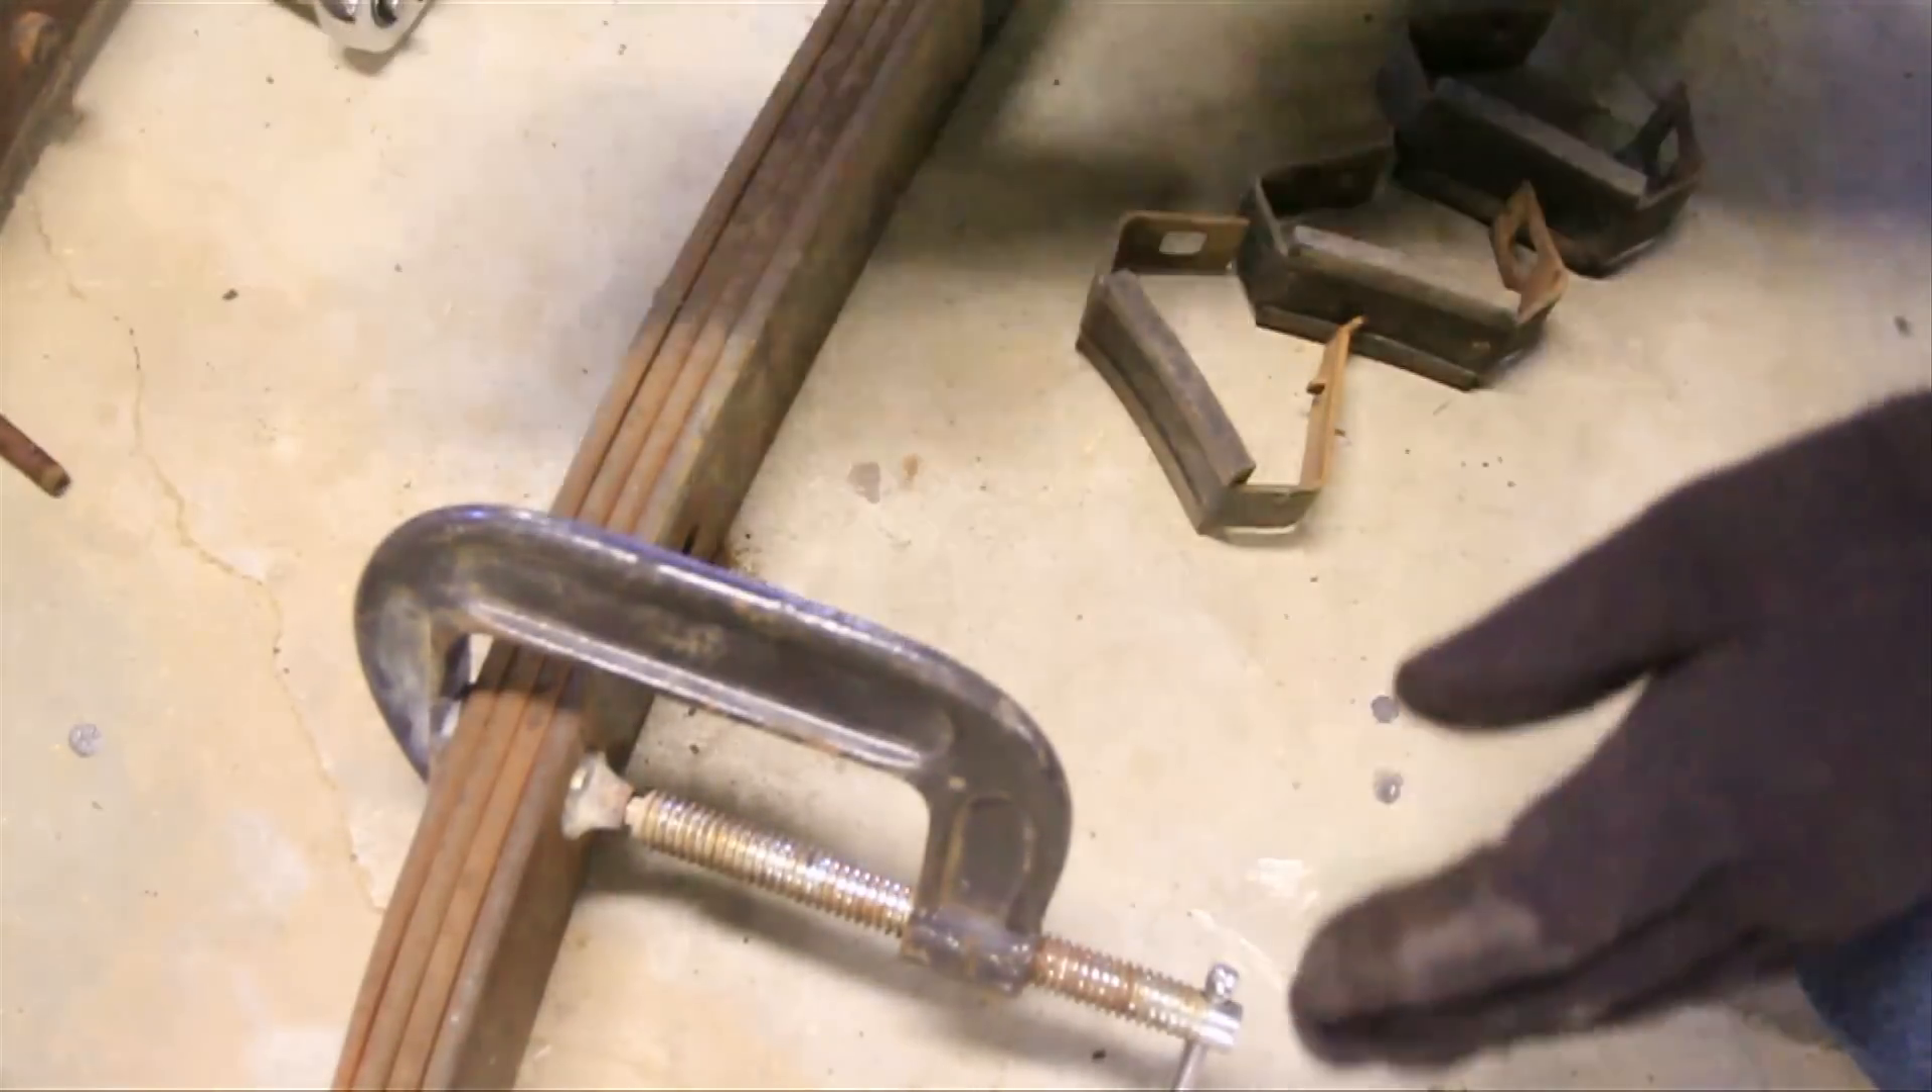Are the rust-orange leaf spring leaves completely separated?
No.